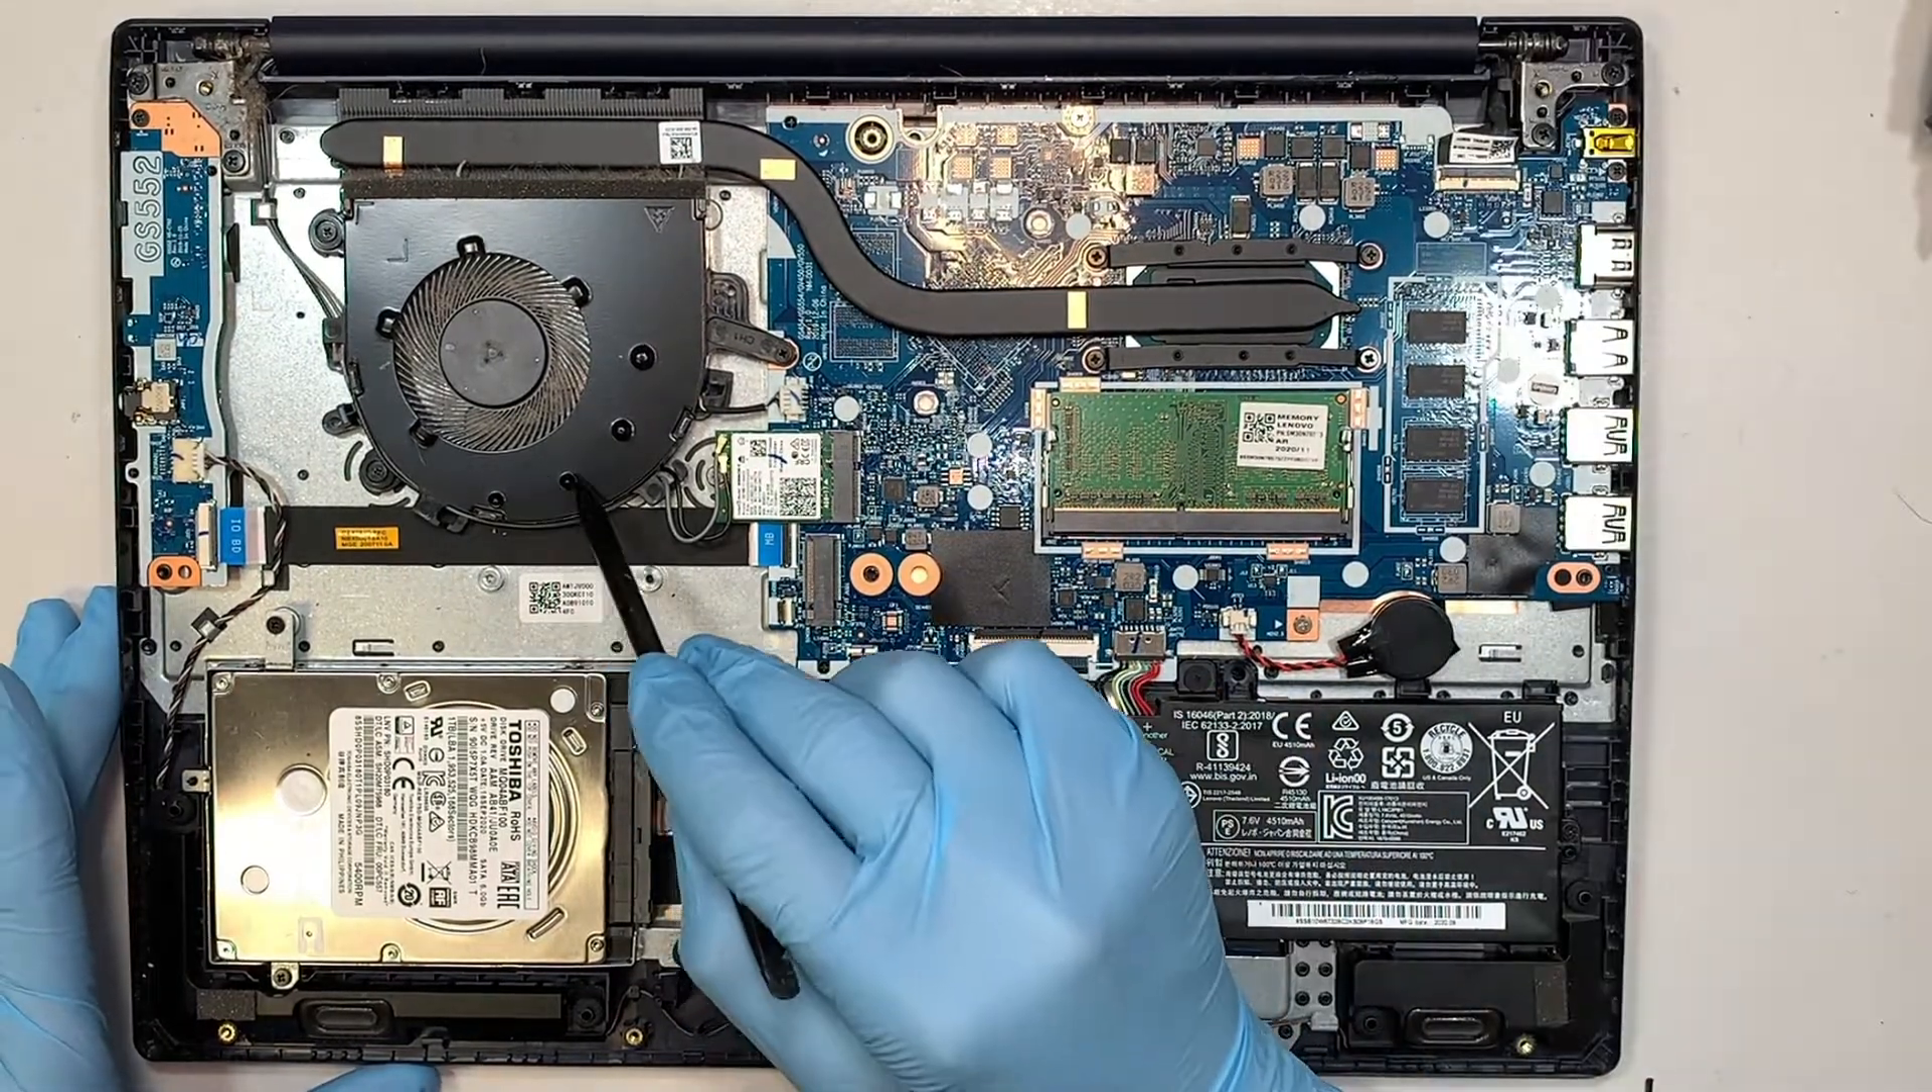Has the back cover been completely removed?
Yes.